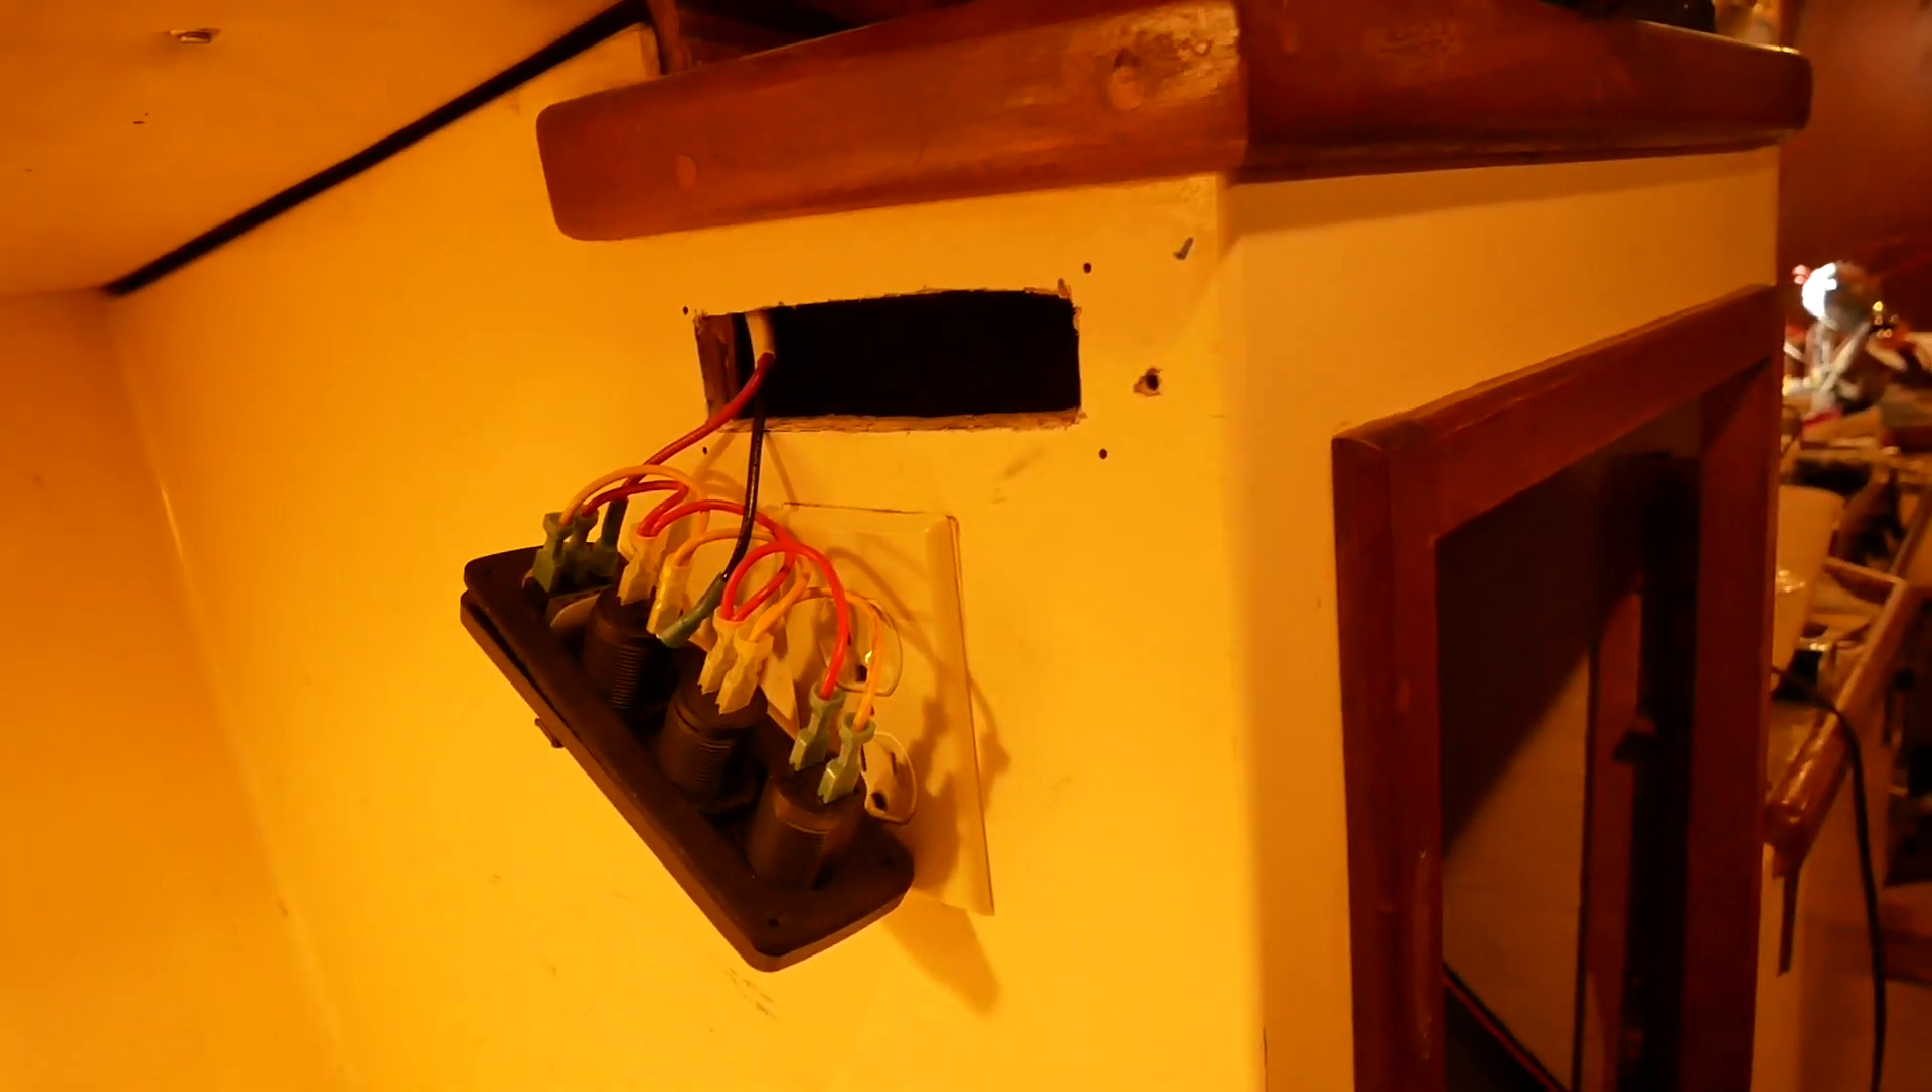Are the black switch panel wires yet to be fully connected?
No.